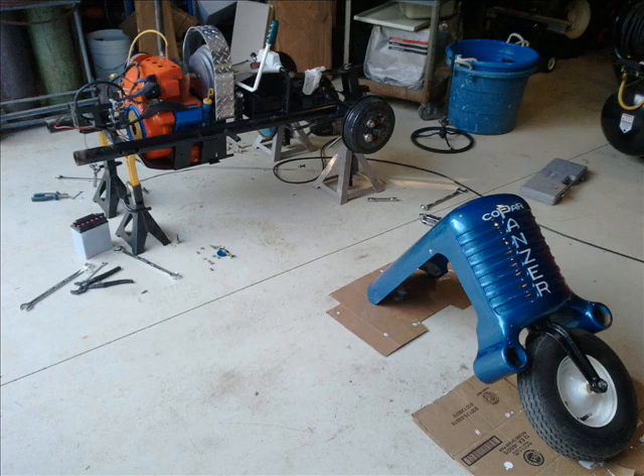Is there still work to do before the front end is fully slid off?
No.